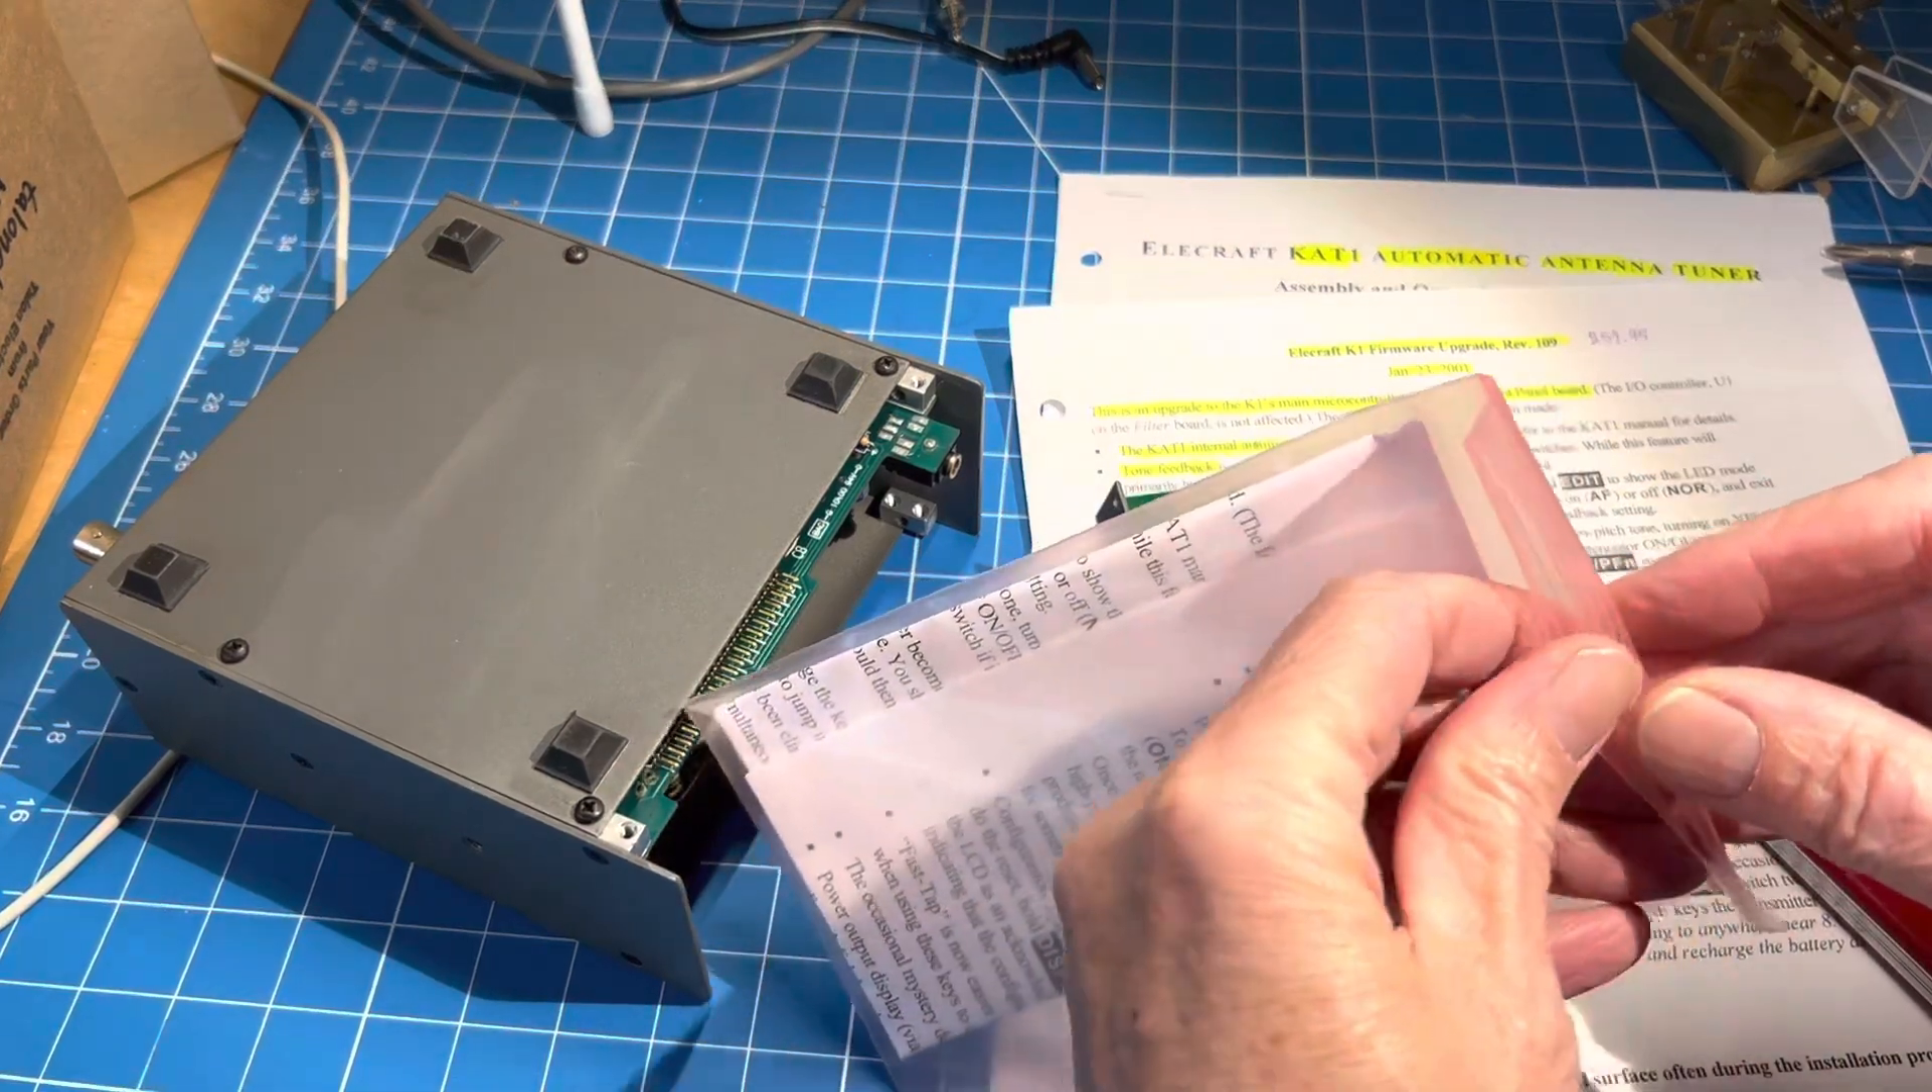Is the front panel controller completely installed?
No.